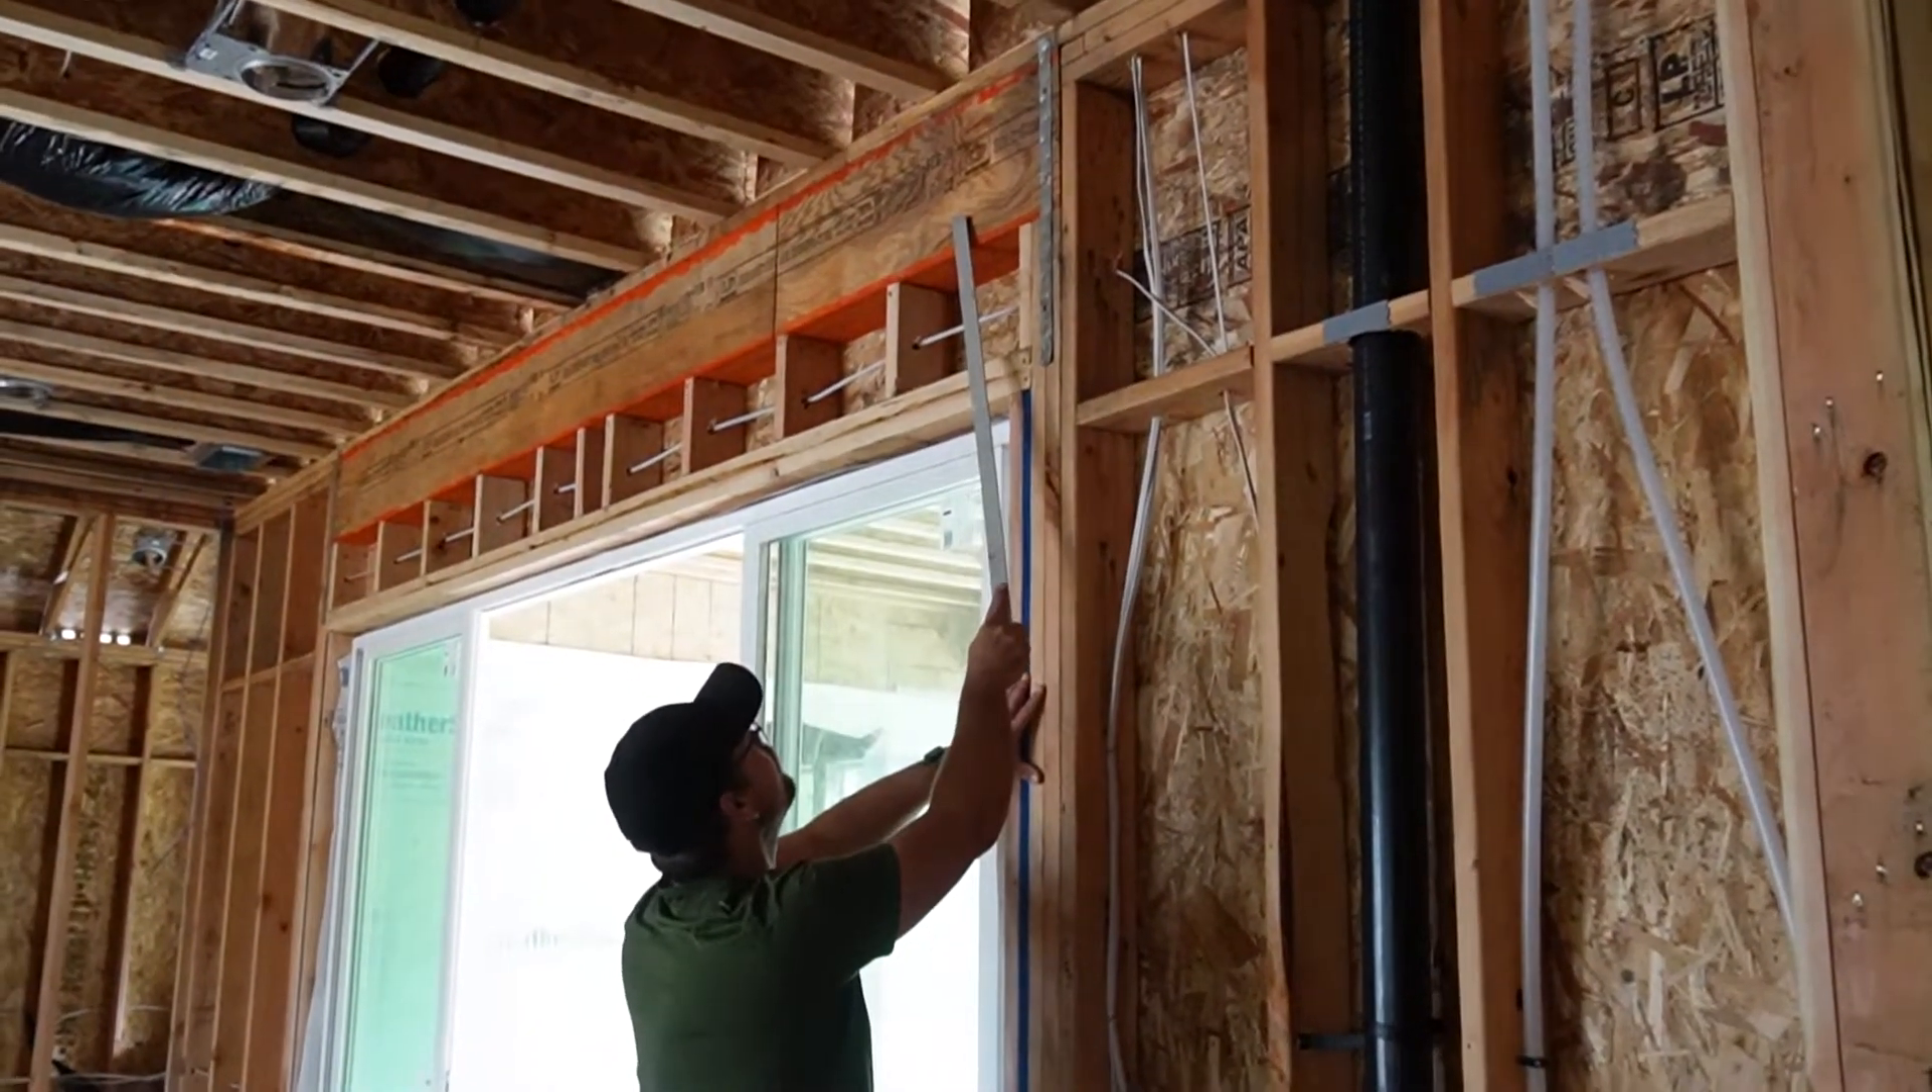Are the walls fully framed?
Yes.